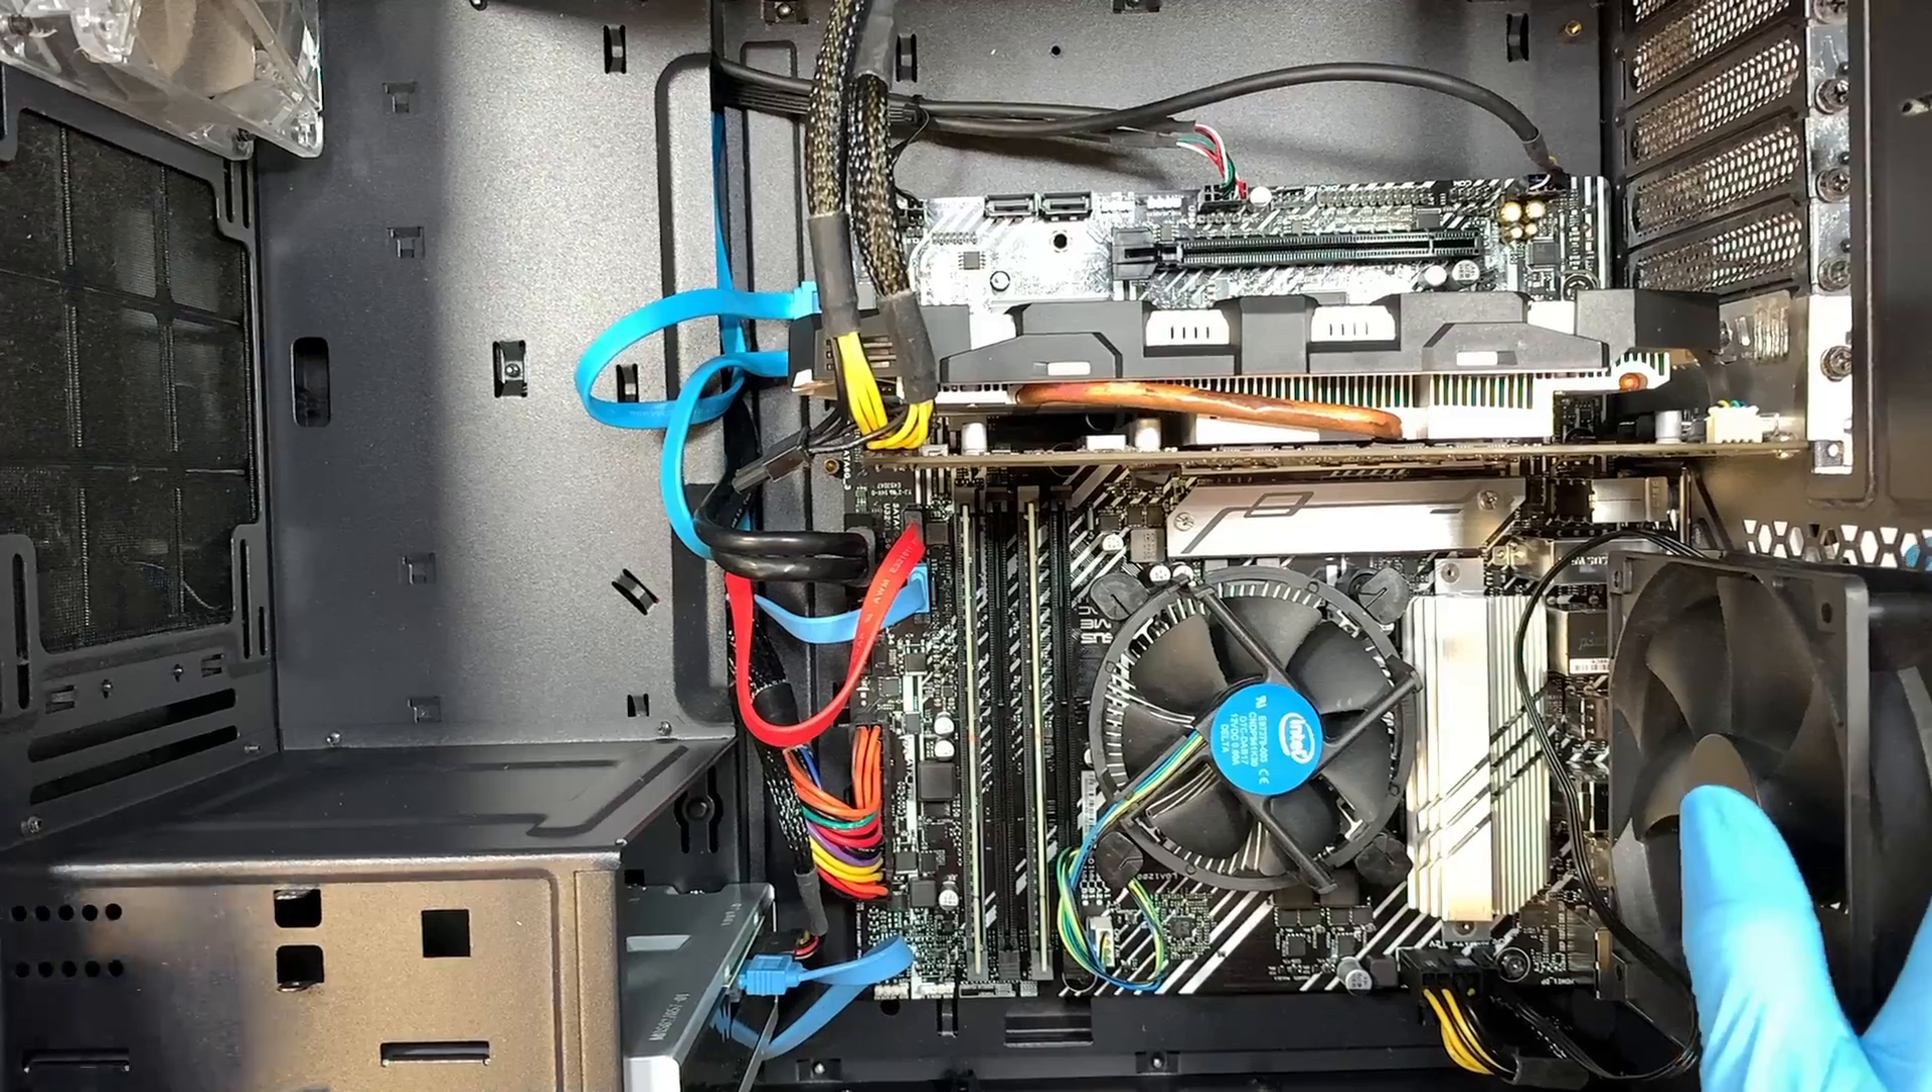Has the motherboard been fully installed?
Yes.